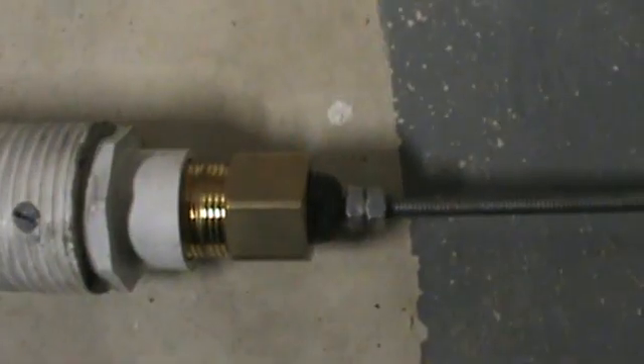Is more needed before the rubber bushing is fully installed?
No.